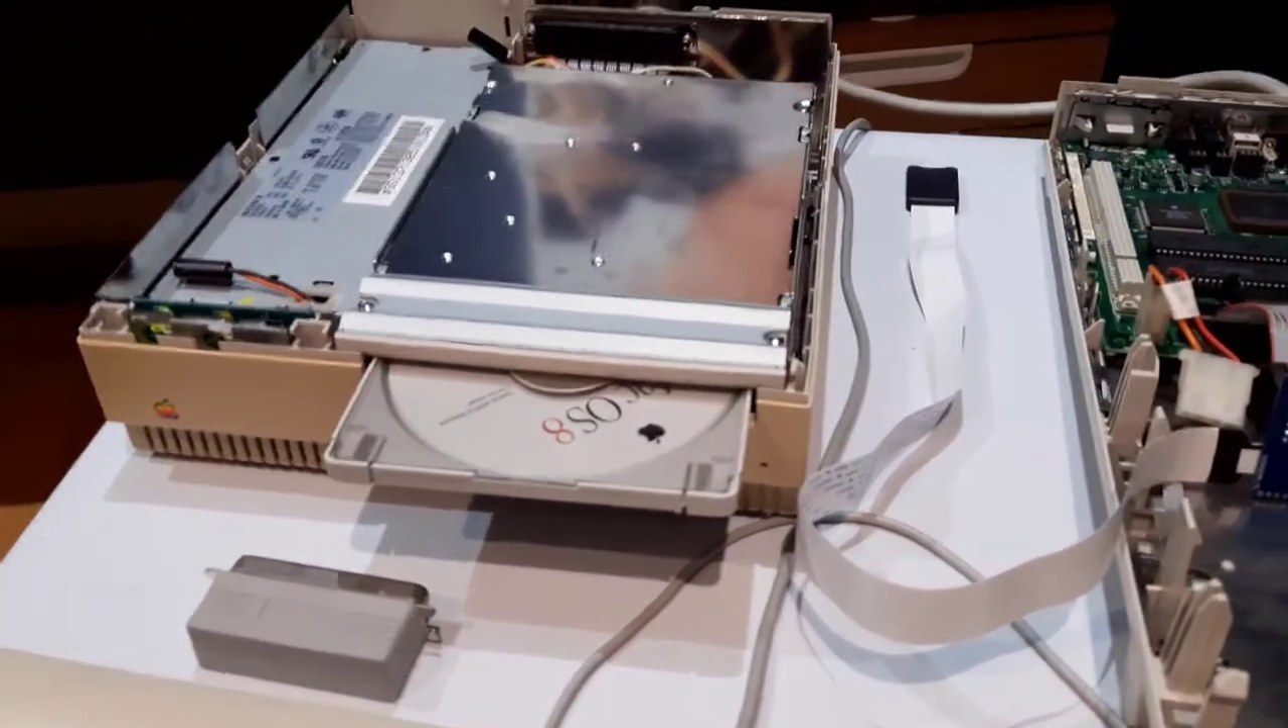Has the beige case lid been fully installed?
No.